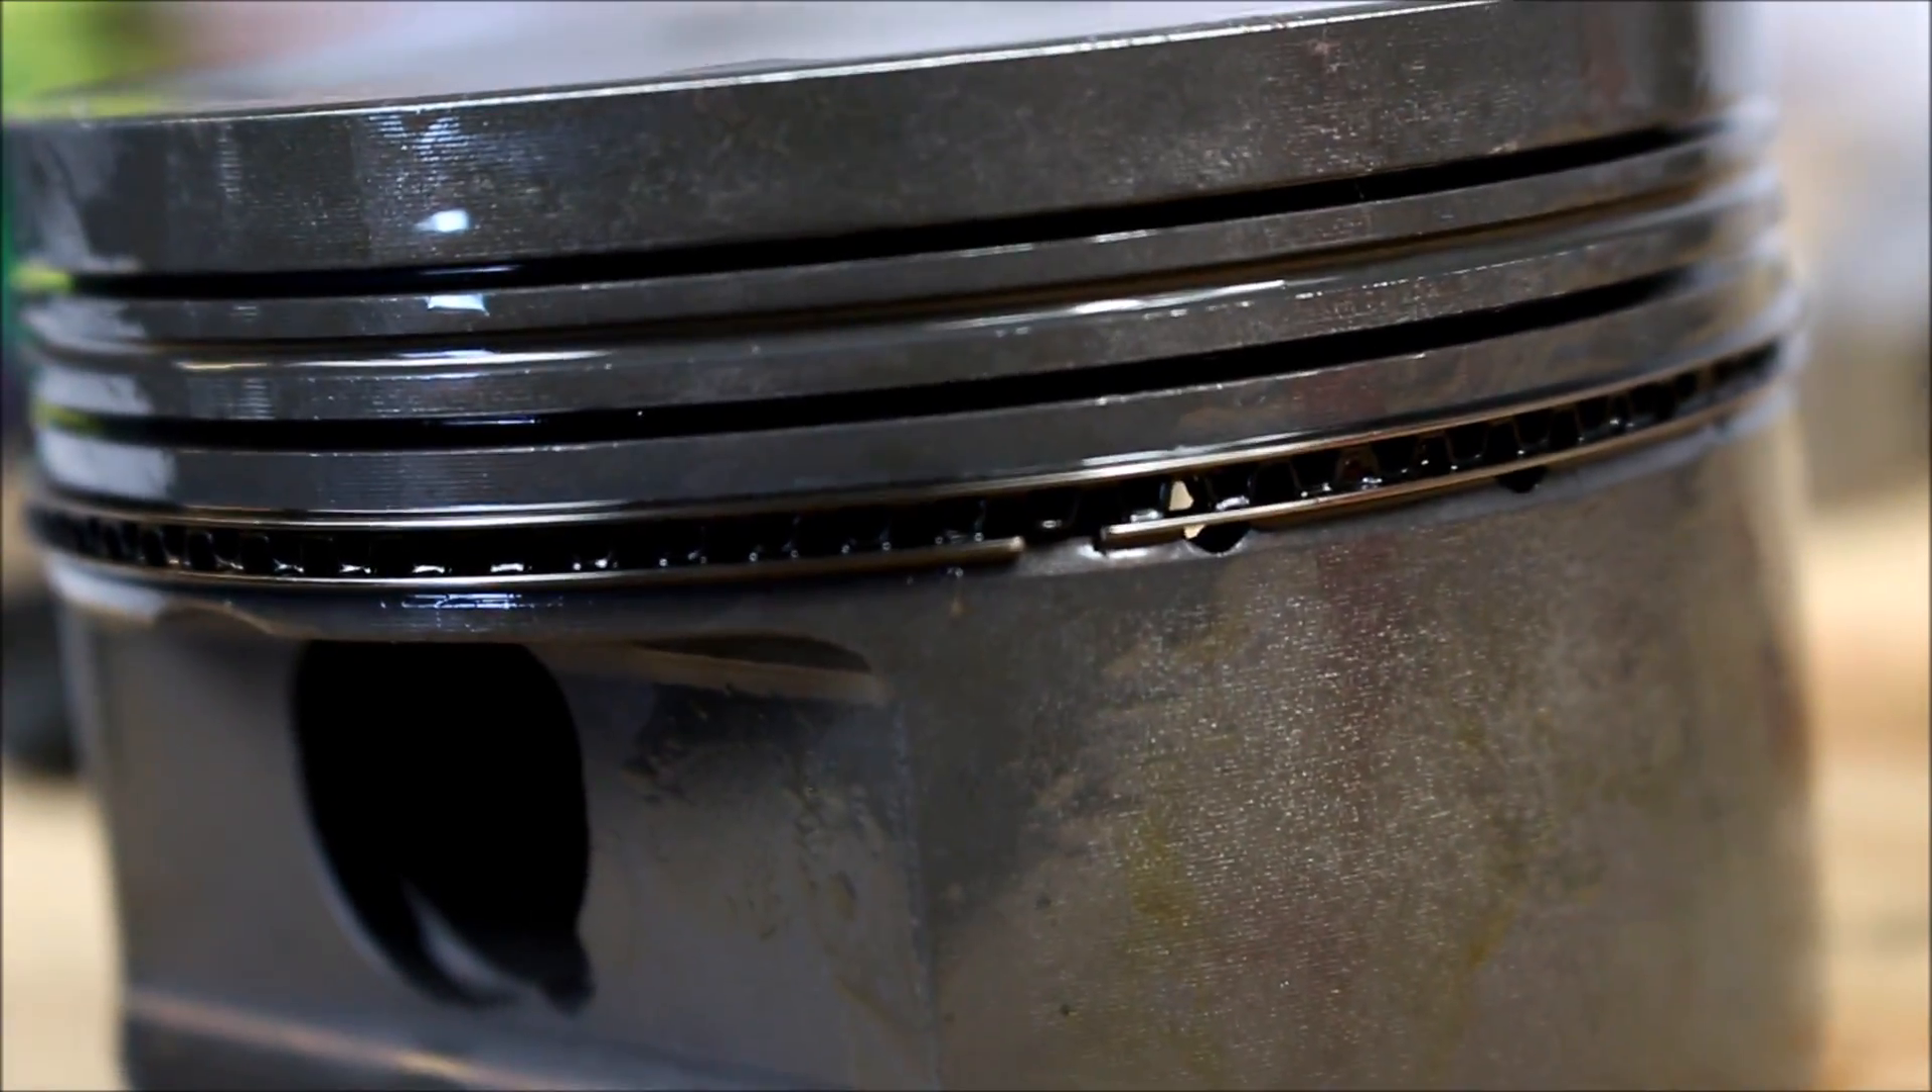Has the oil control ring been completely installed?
Yes.